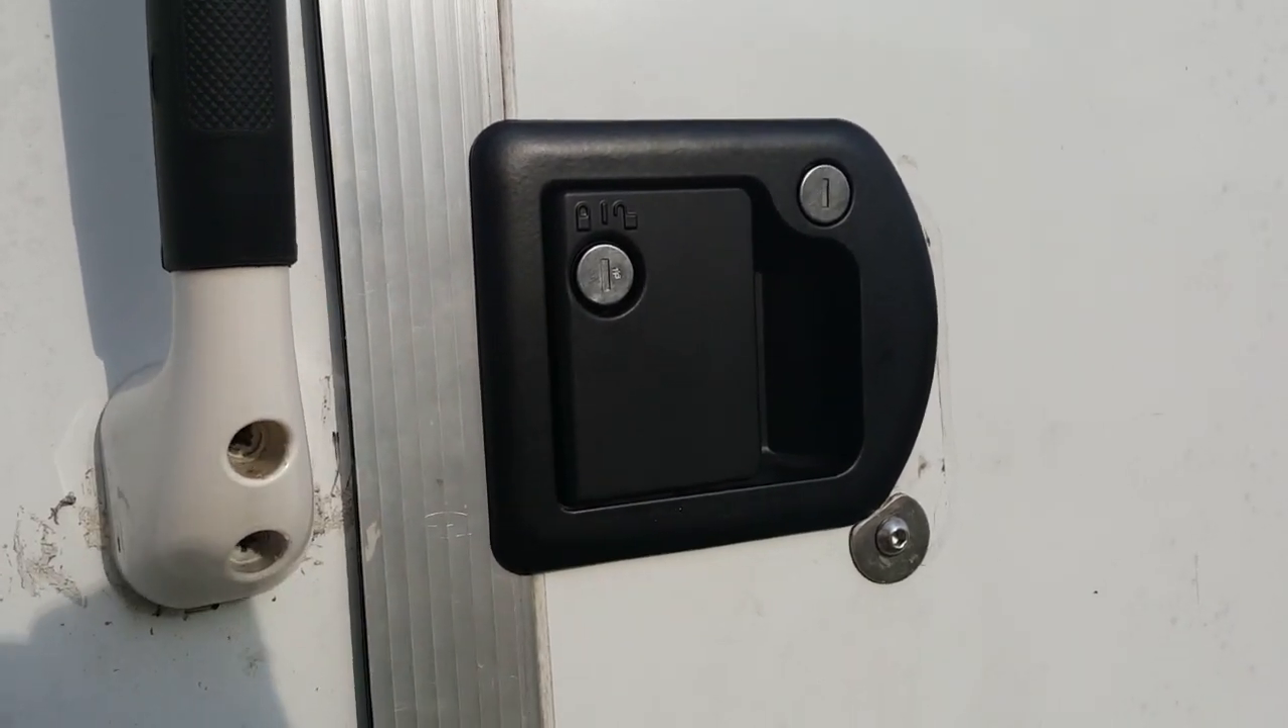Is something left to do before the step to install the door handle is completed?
No.